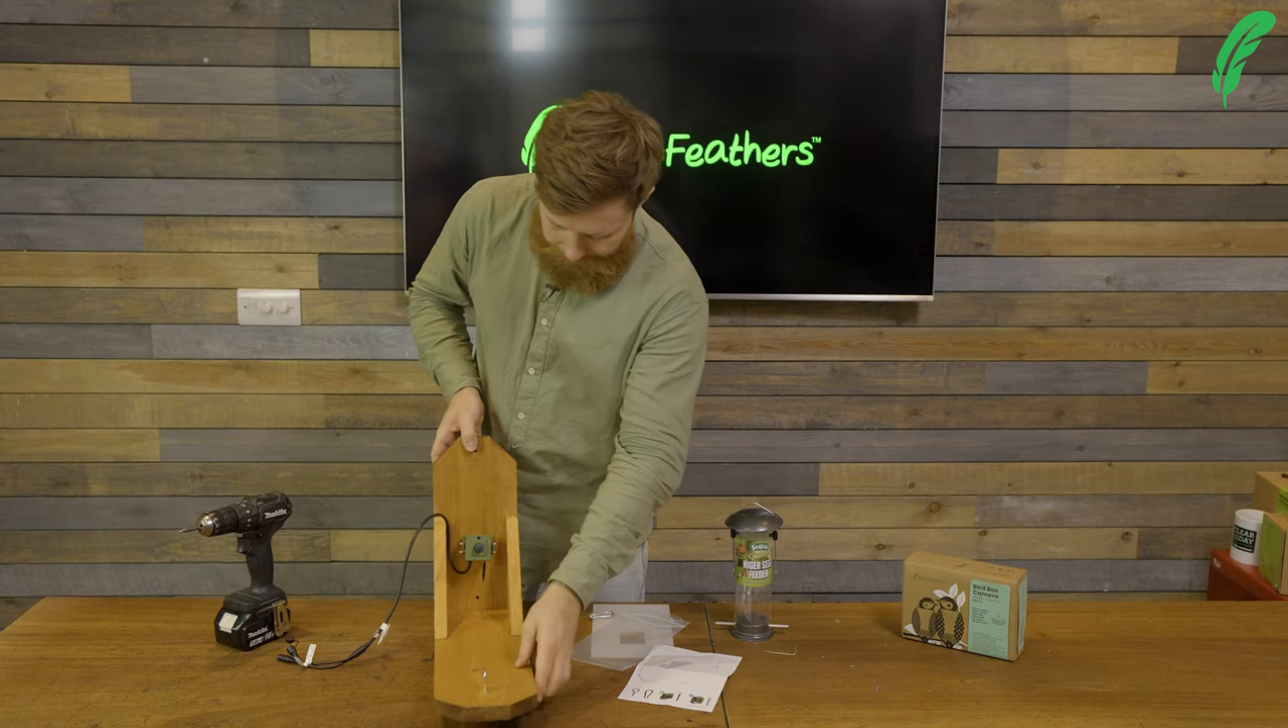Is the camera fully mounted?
Yes.